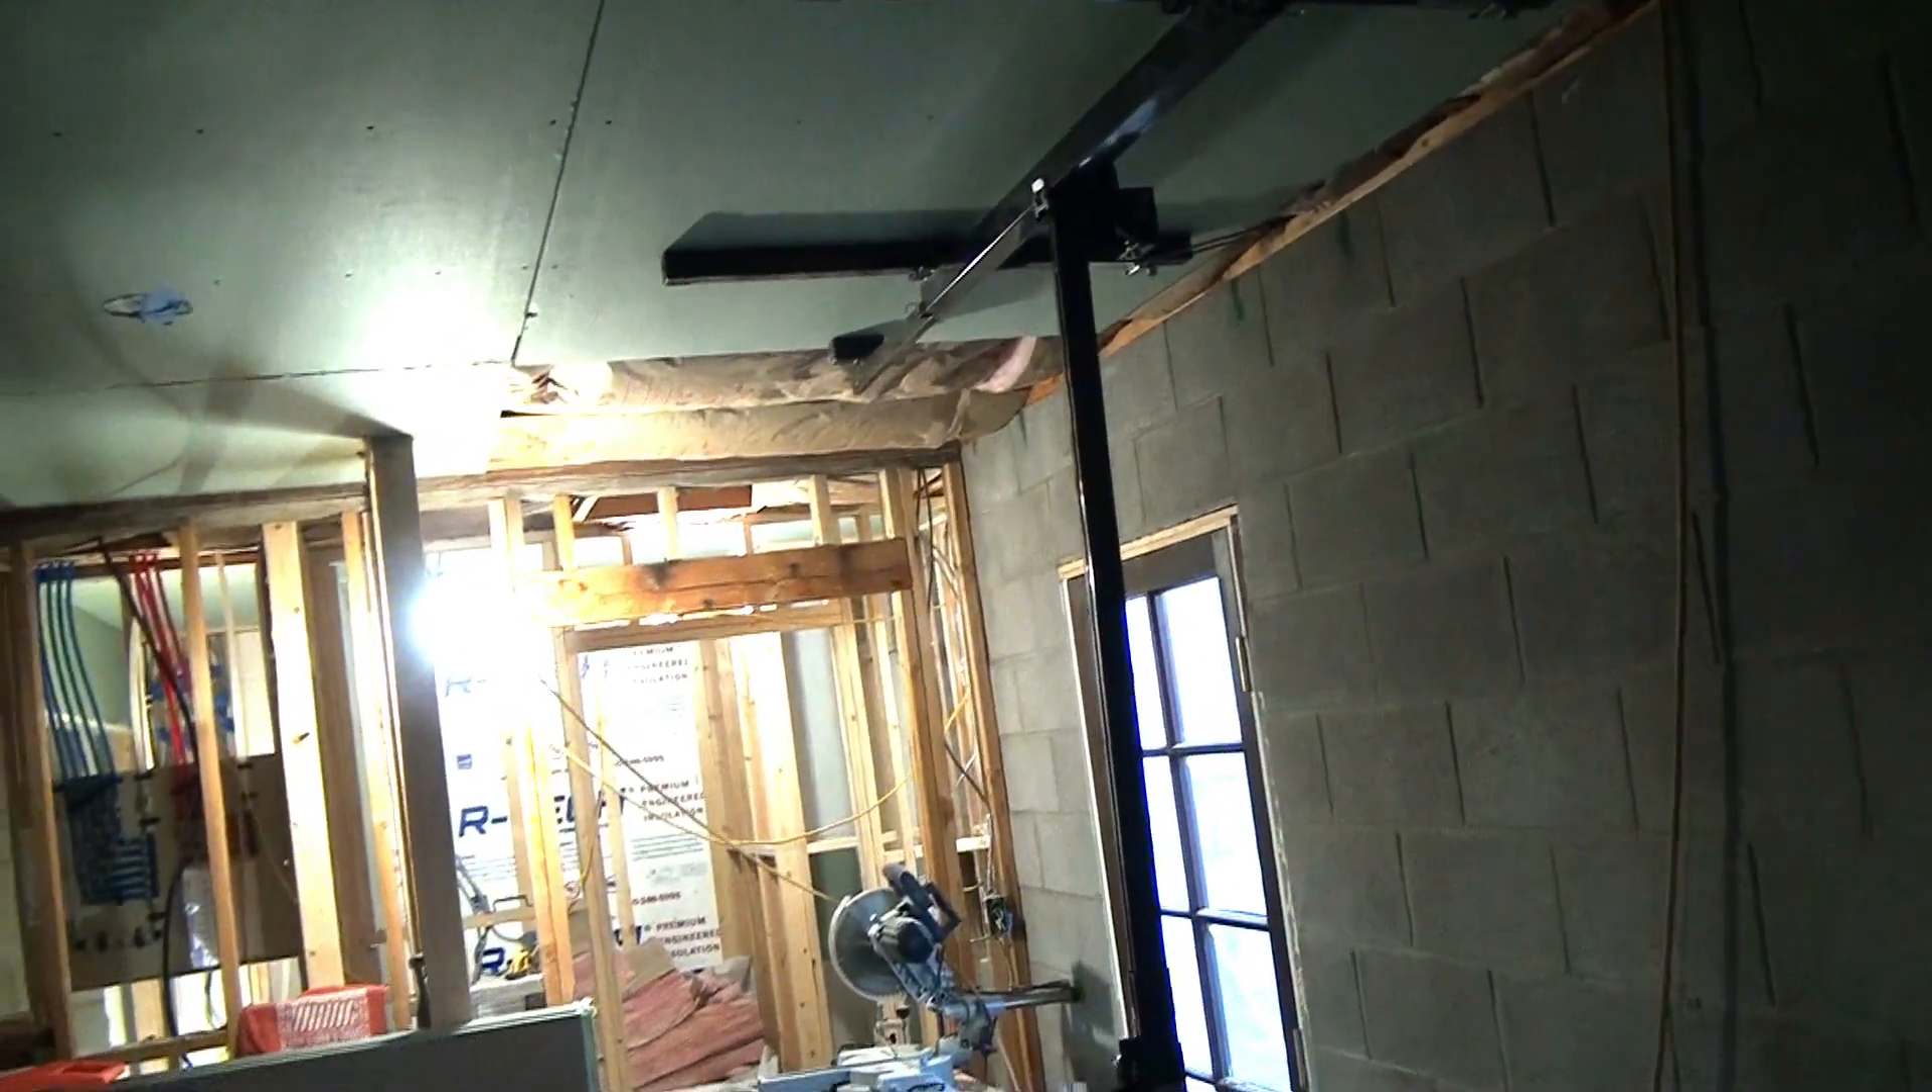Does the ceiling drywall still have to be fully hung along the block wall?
Yes.